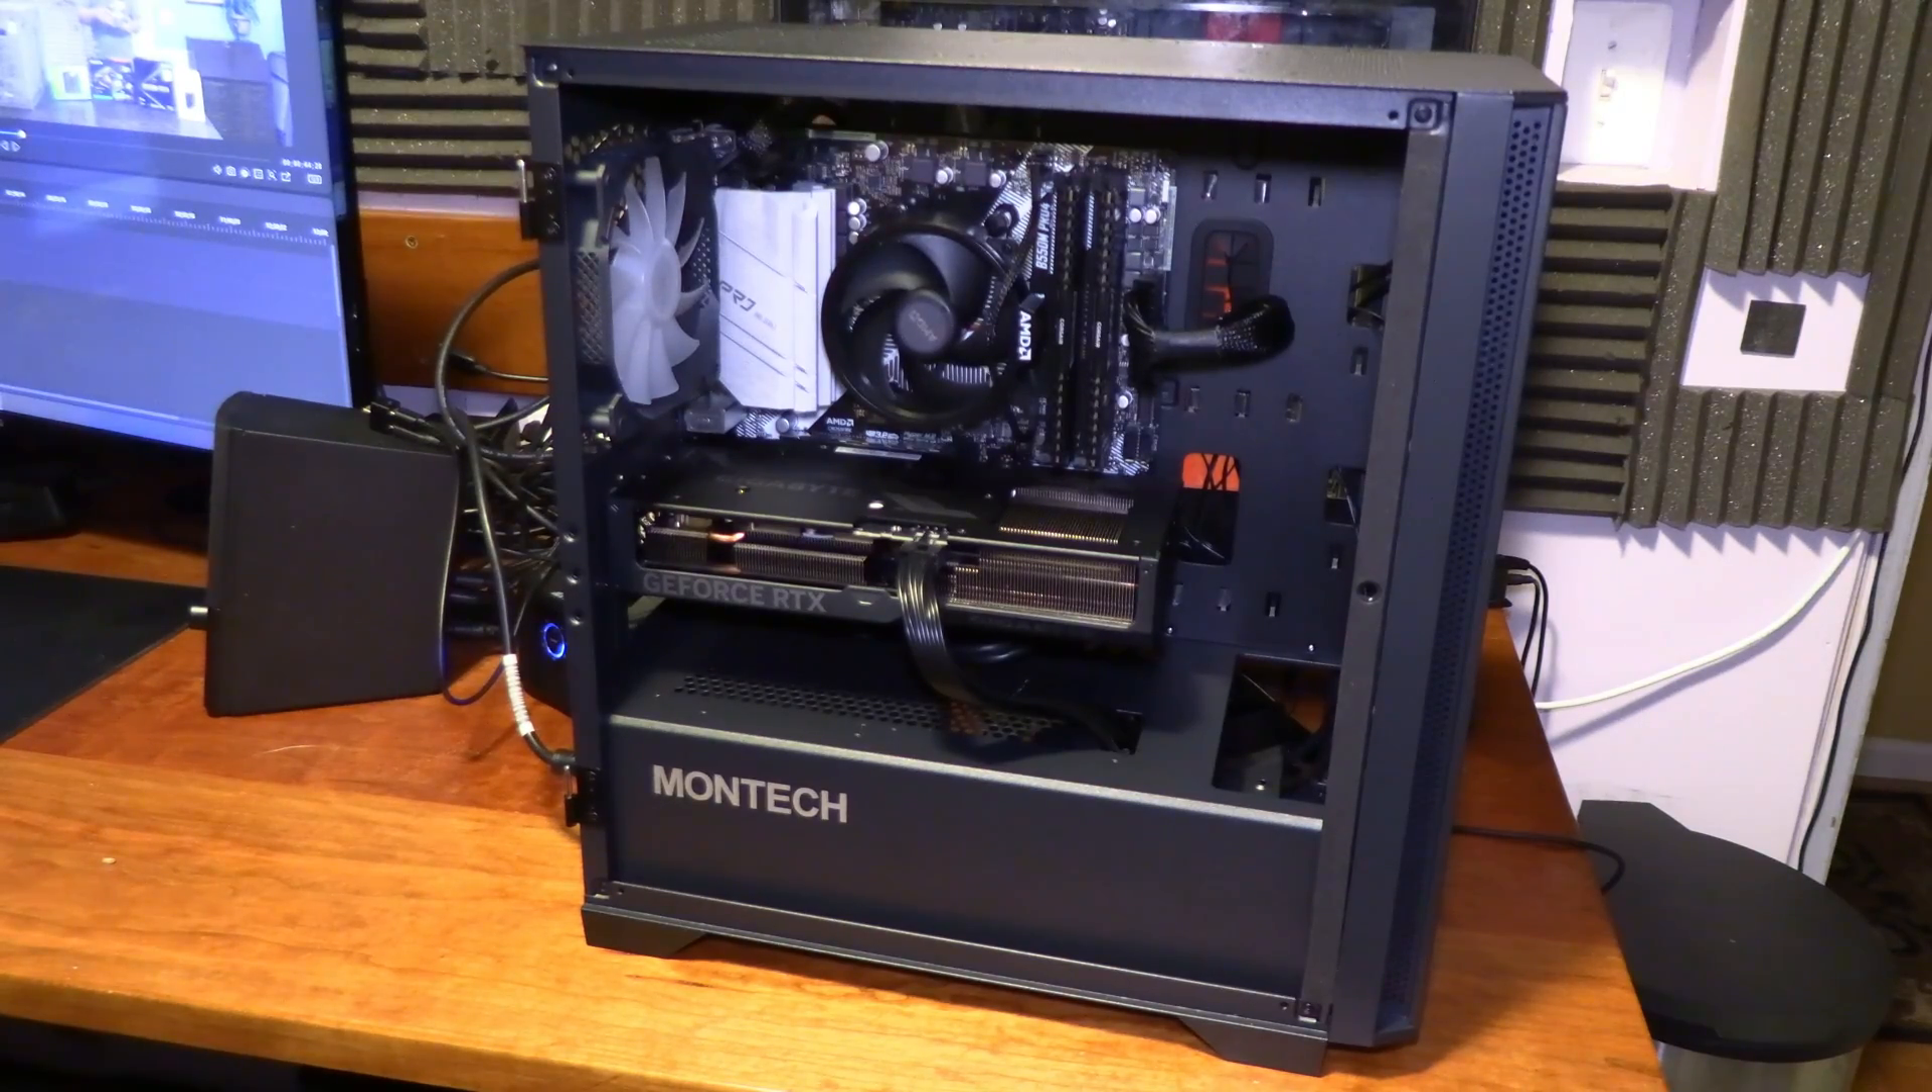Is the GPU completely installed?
Yes.